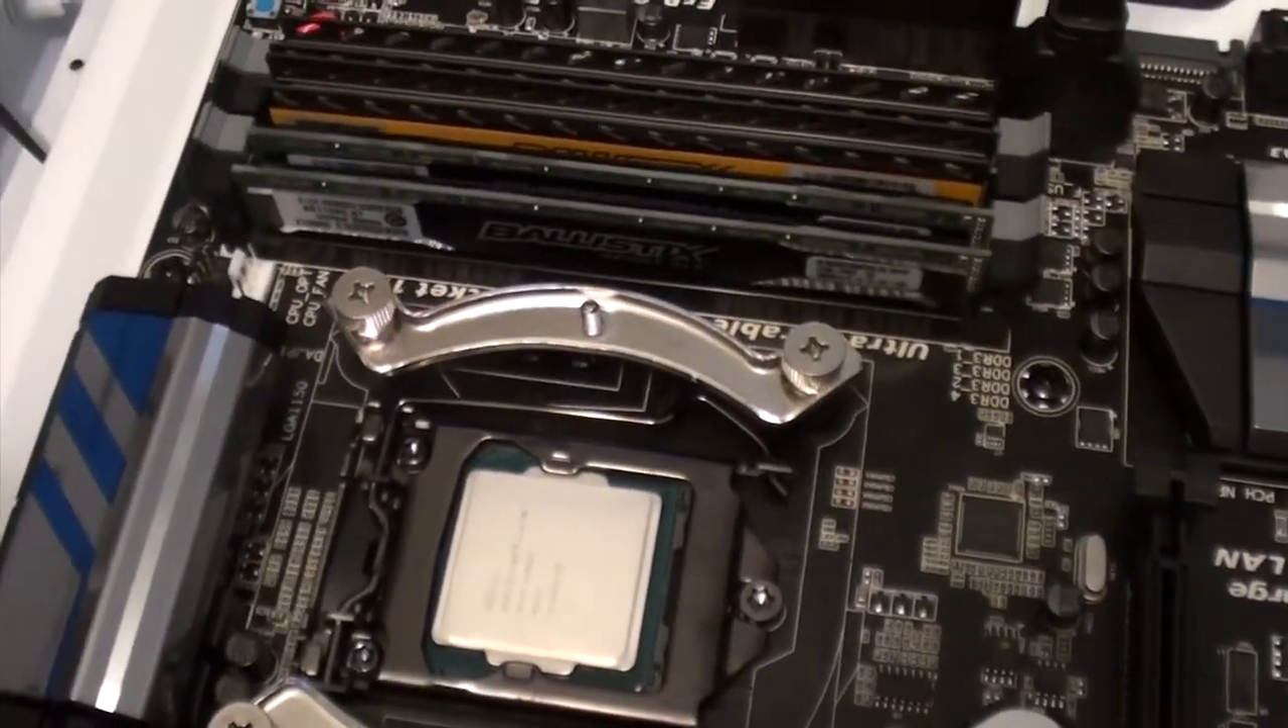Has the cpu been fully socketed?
Yes.